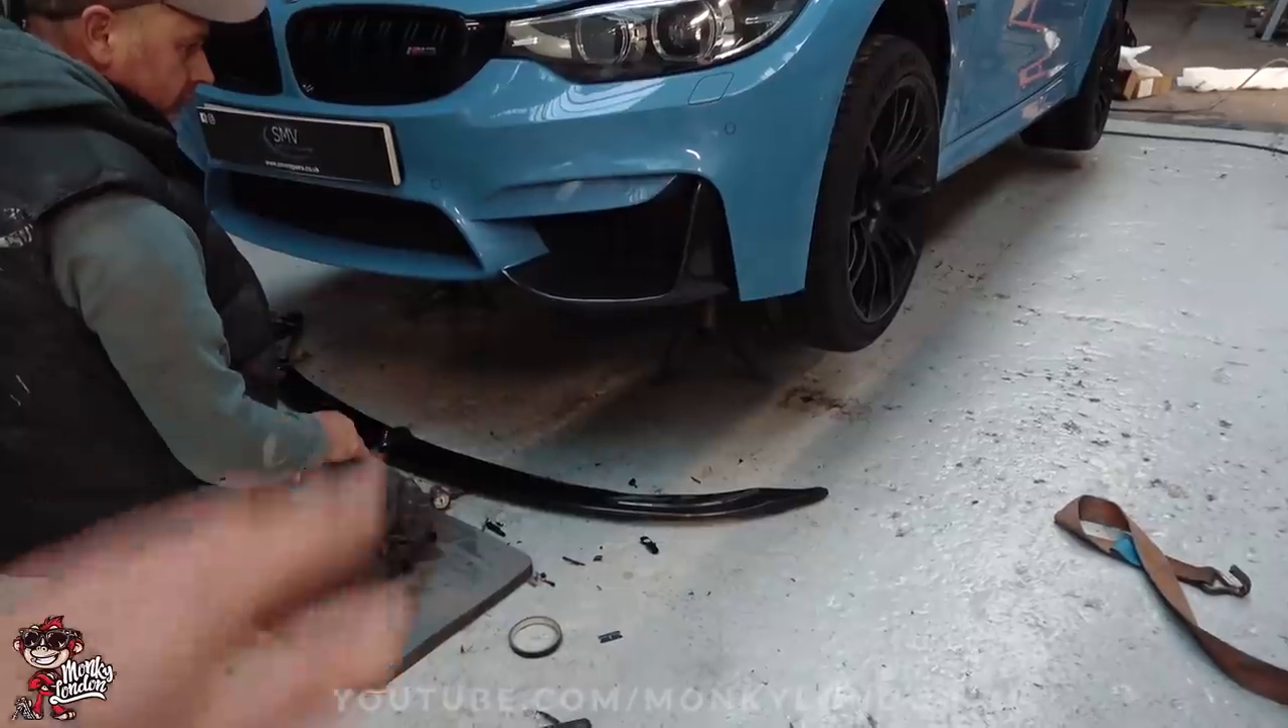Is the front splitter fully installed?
No.